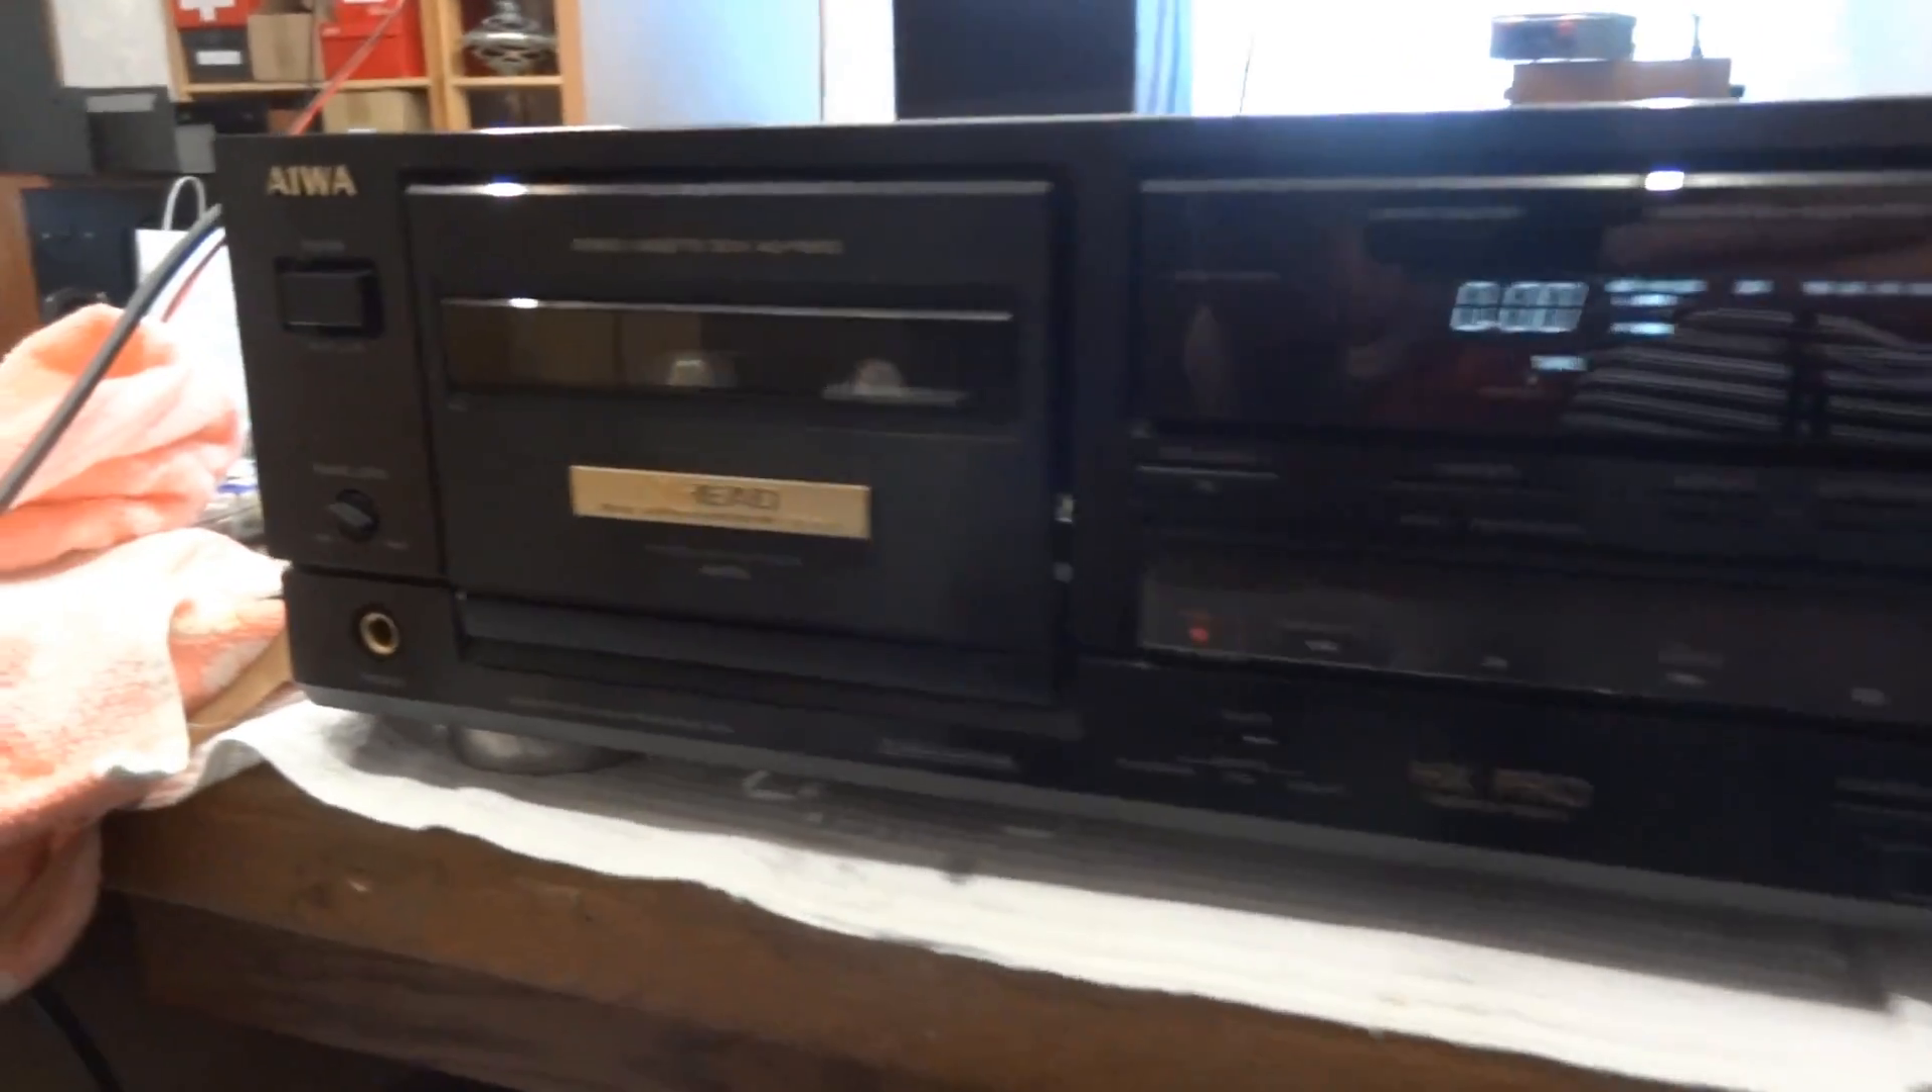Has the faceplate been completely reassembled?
Yes.